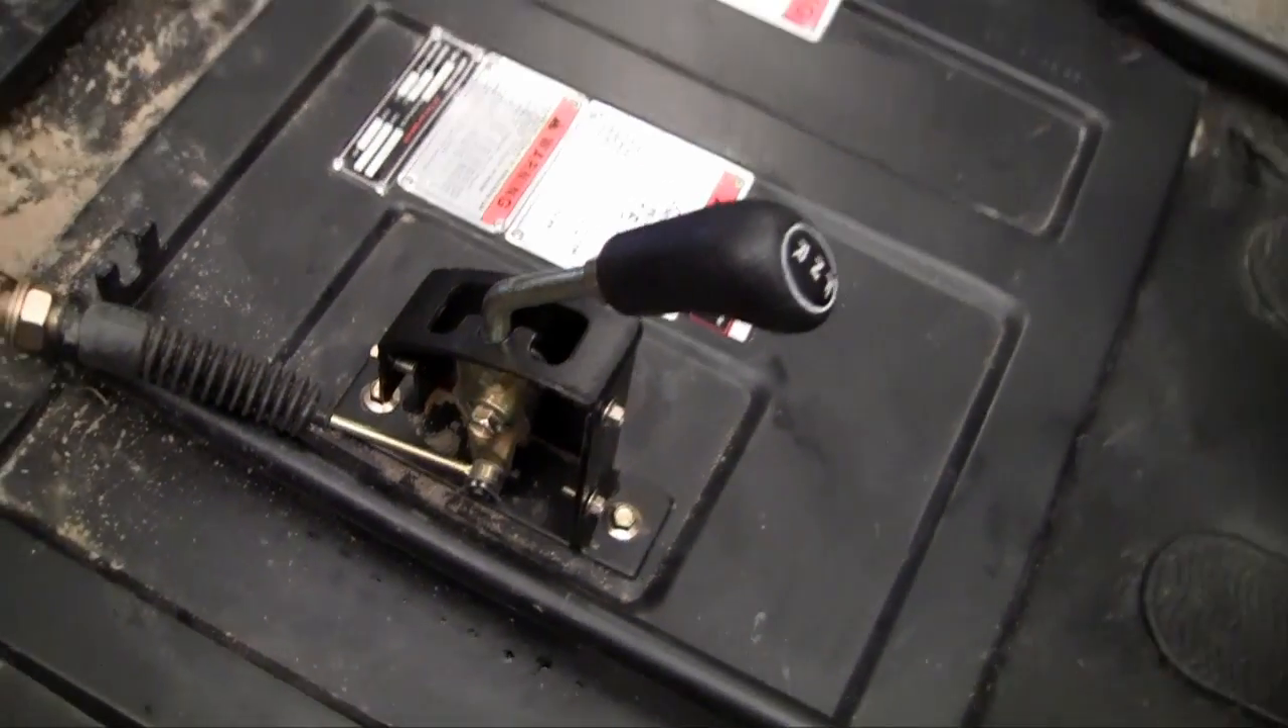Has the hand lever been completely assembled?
Yes.